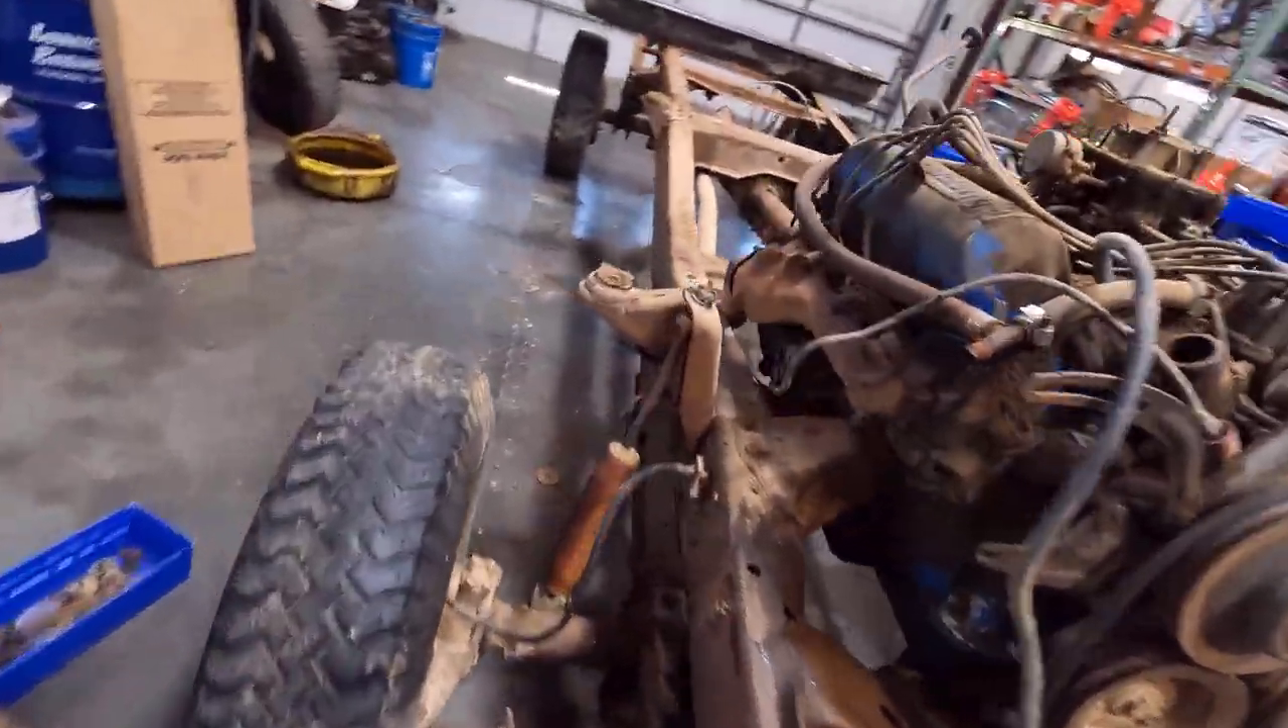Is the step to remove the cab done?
Yes.